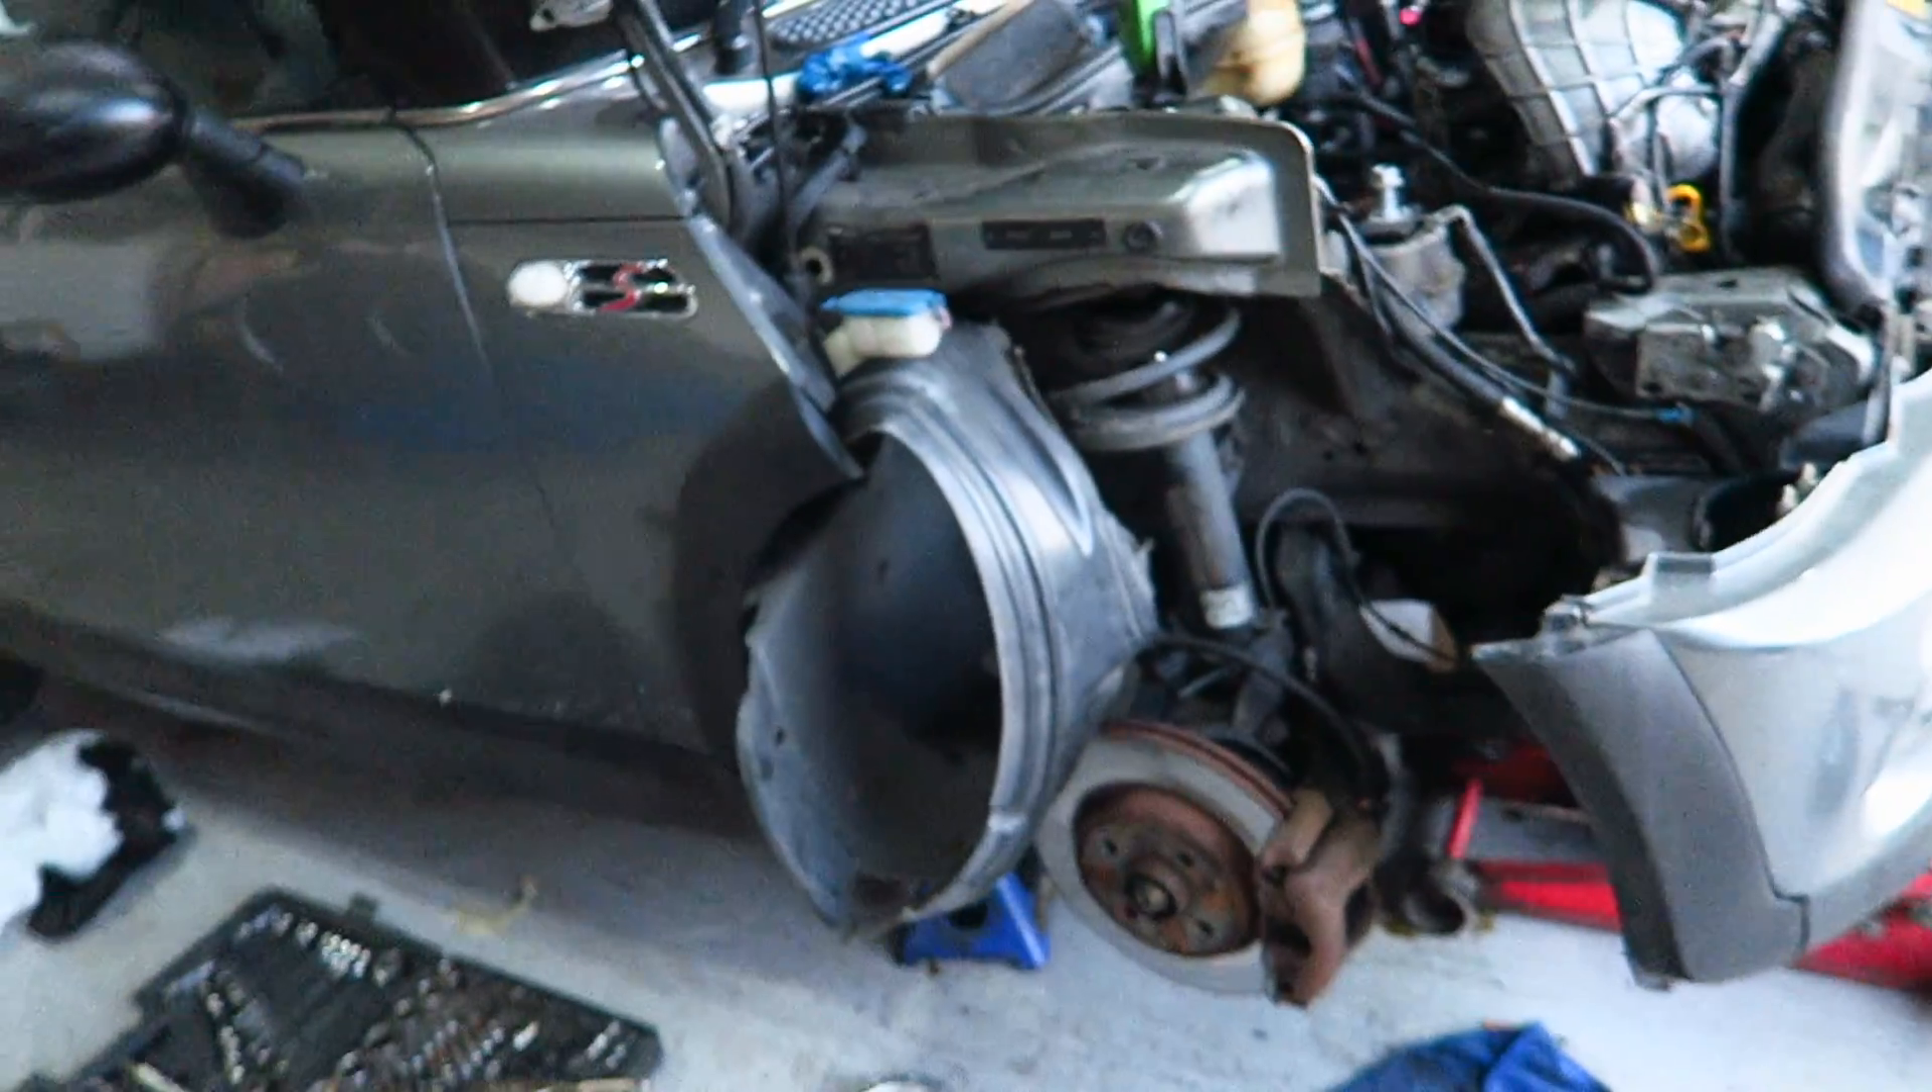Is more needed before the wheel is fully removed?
No.